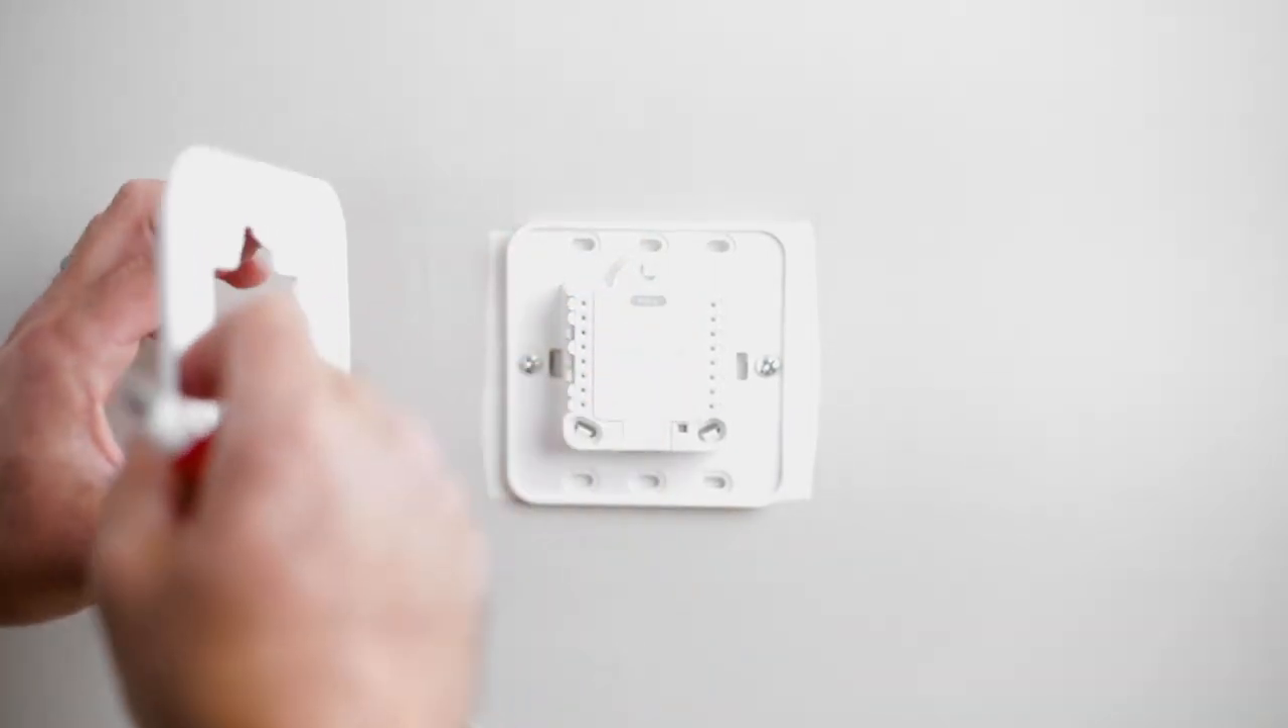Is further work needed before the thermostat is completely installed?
Yes.